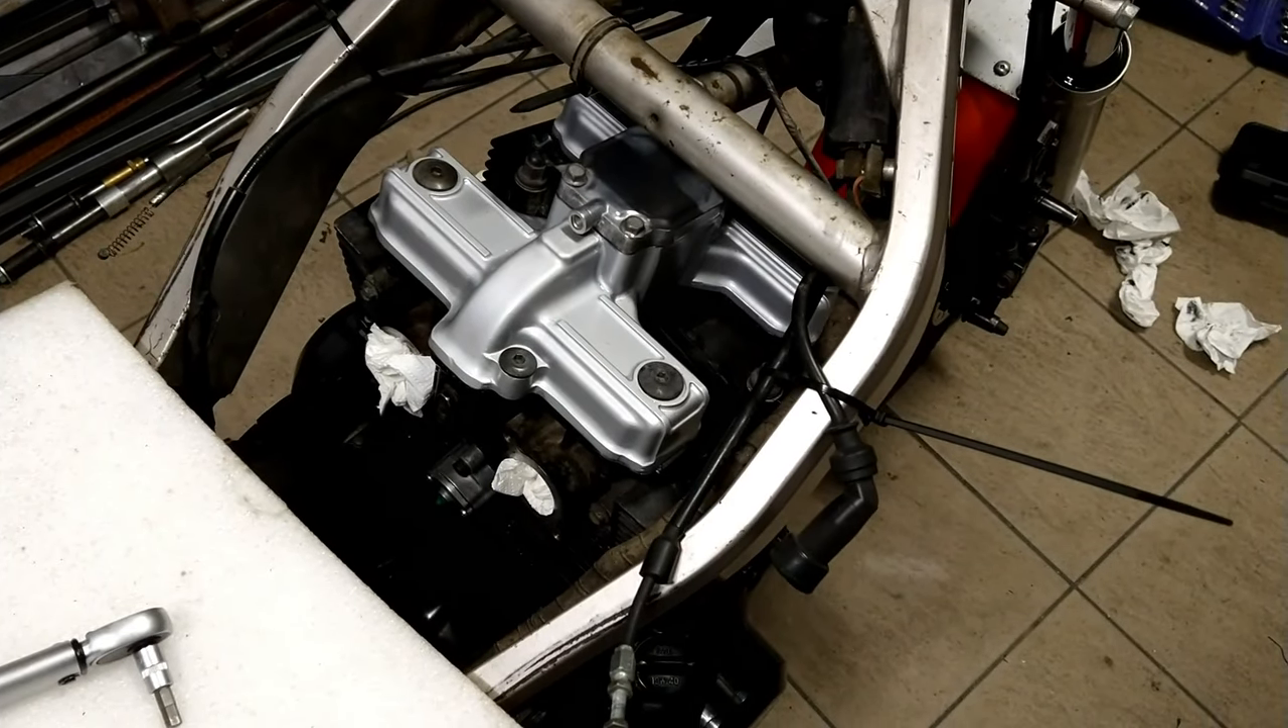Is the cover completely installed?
Yes.